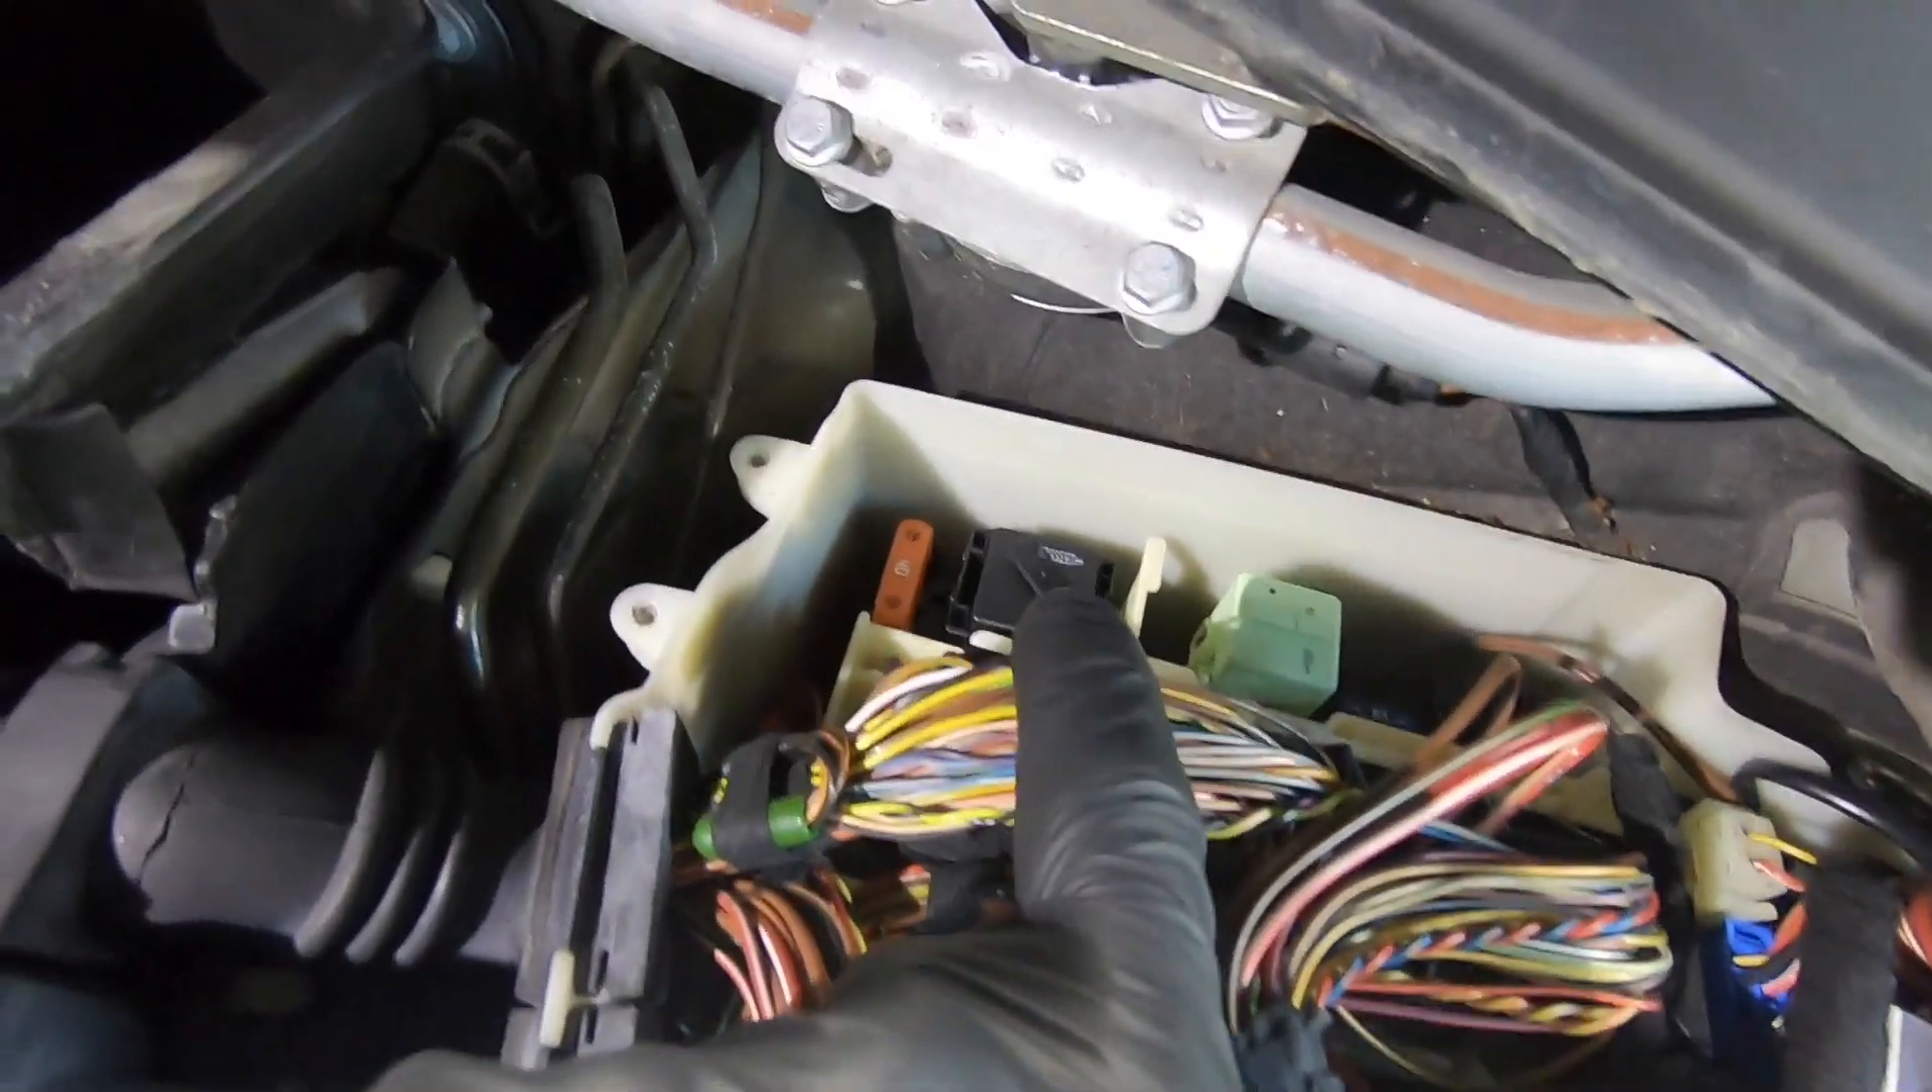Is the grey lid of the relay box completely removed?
Yes.